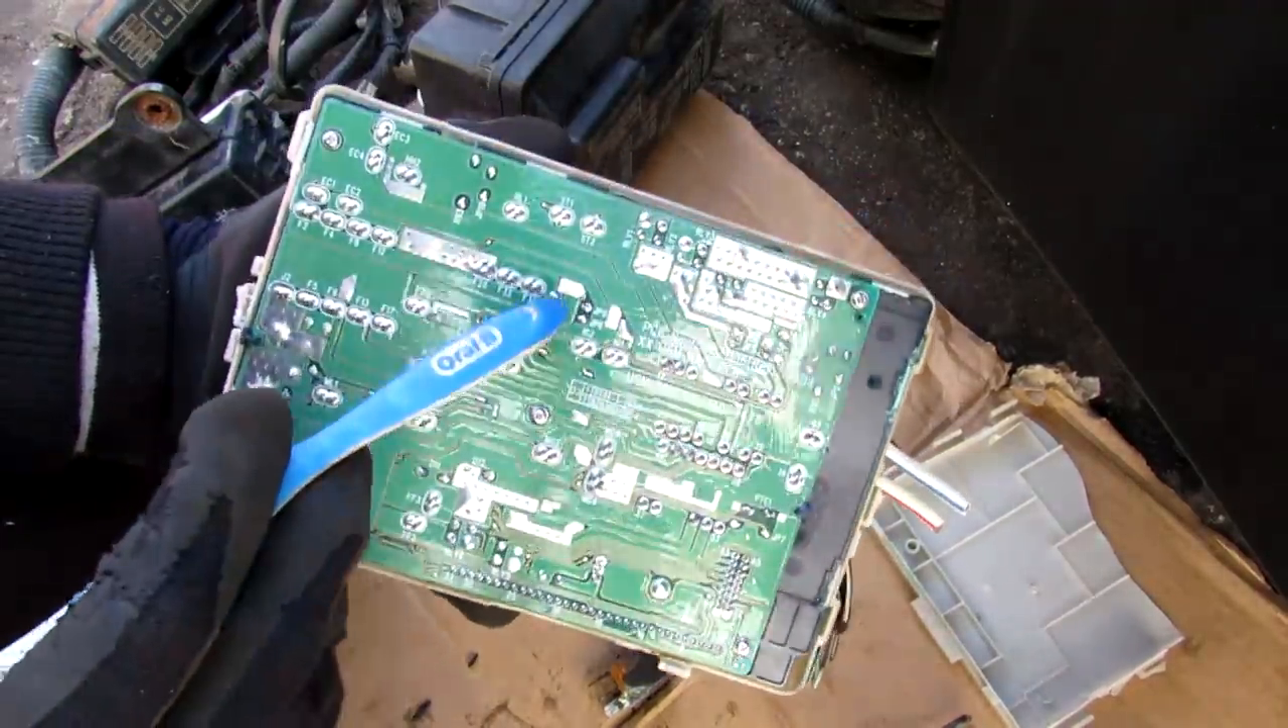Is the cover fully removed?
Yes.